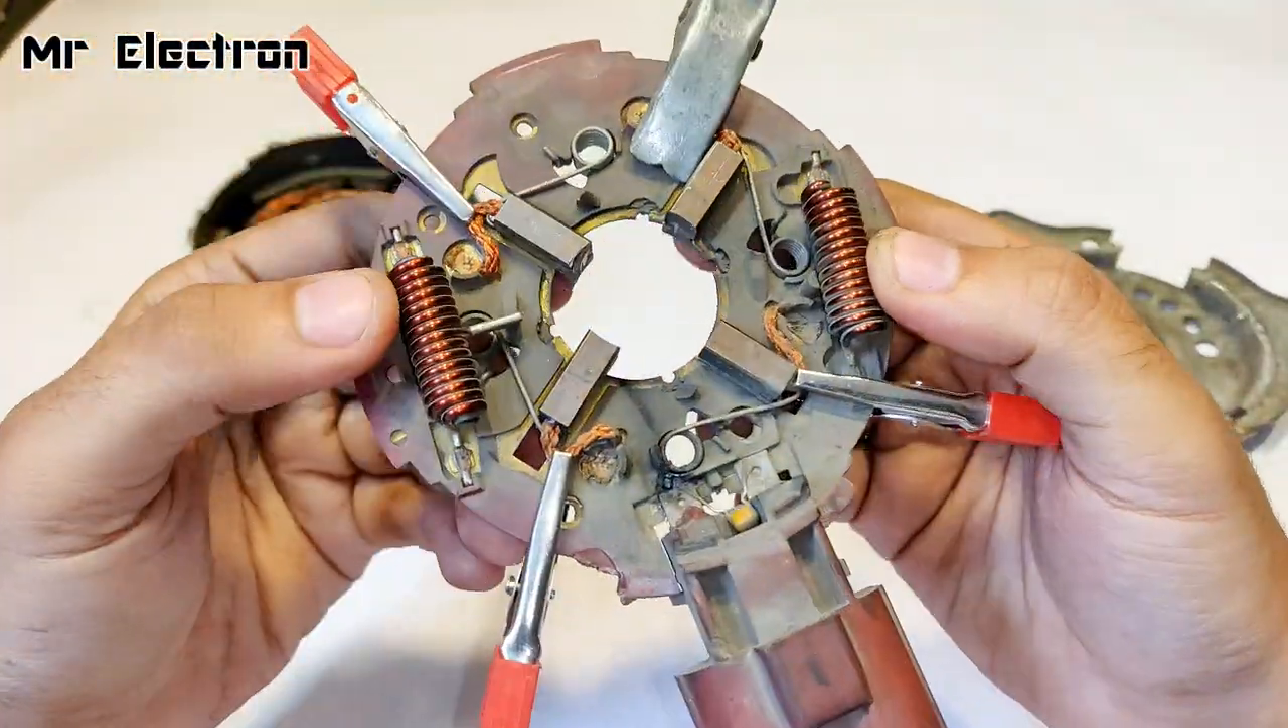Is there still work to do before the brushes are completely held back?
No.